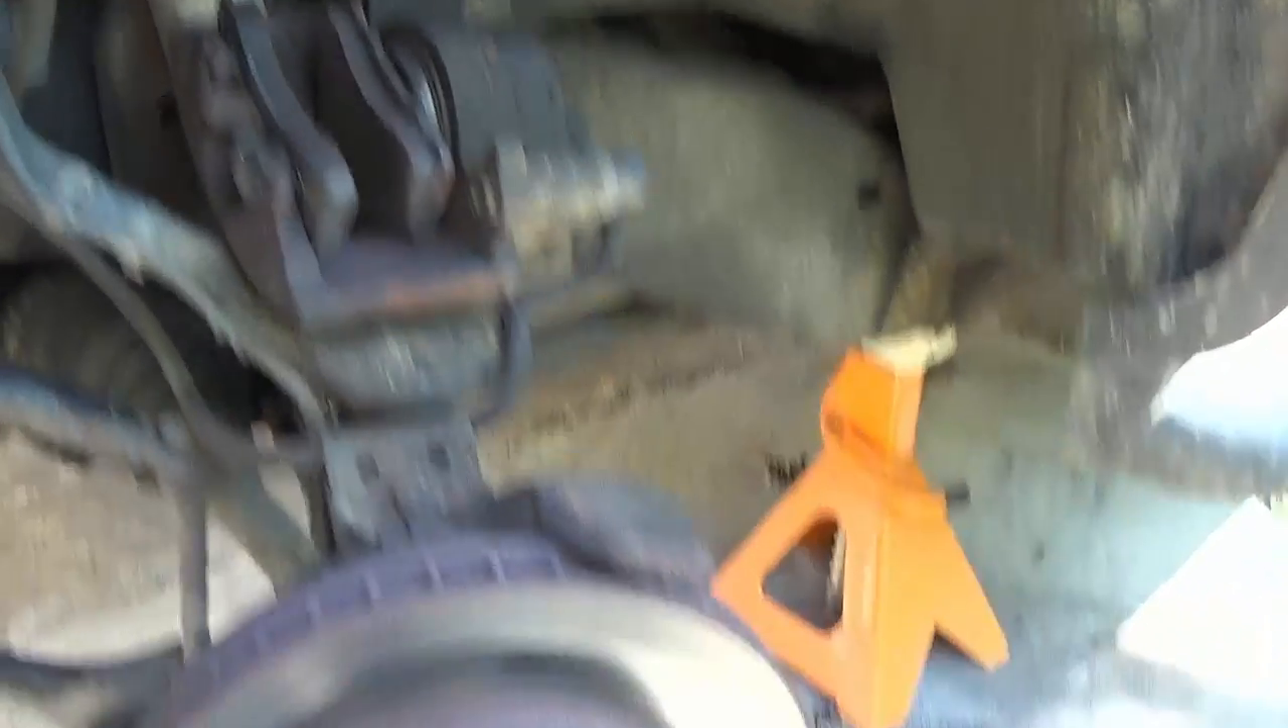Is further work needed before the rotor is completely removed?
Yes.